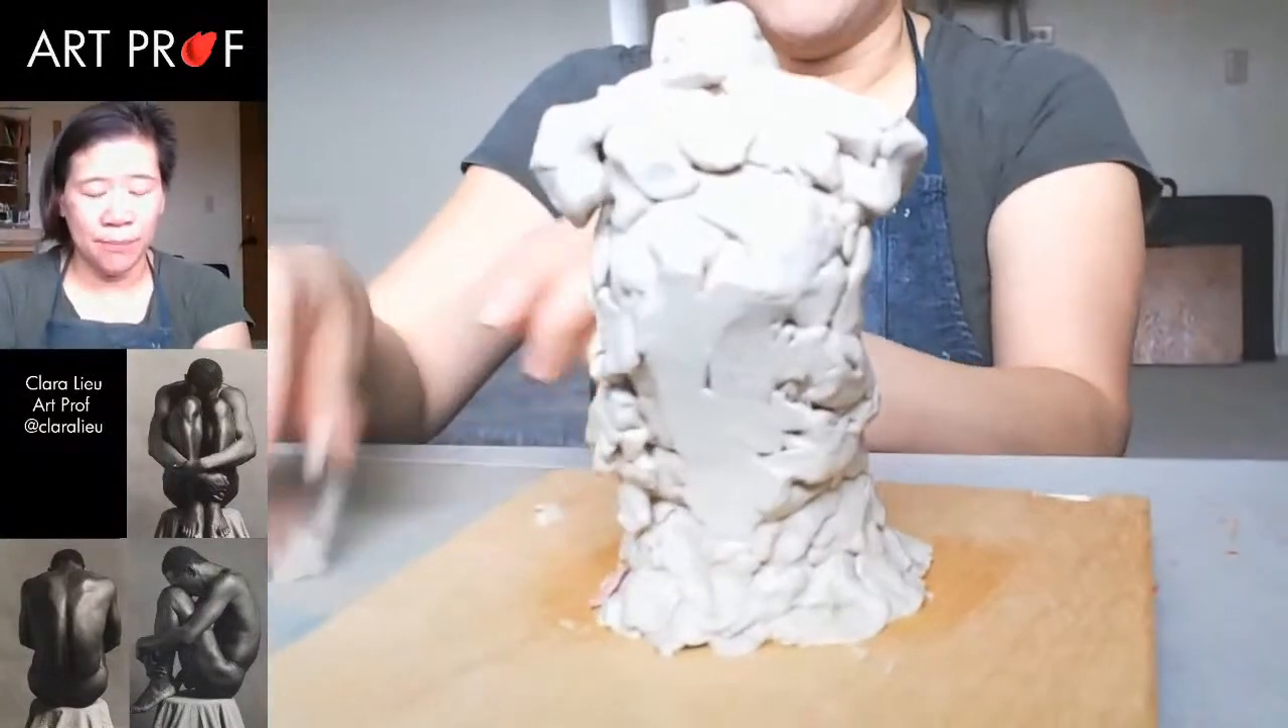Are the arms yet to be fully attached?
Yes.